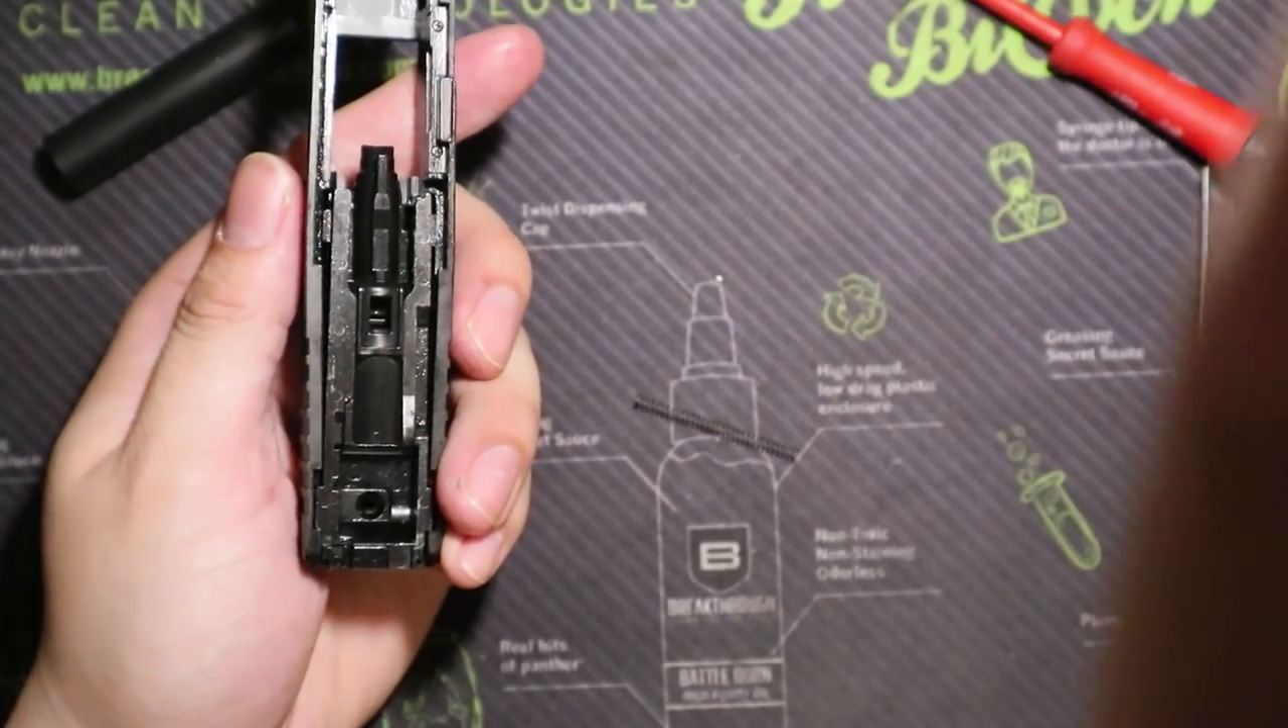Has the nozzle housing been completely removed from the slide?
No.